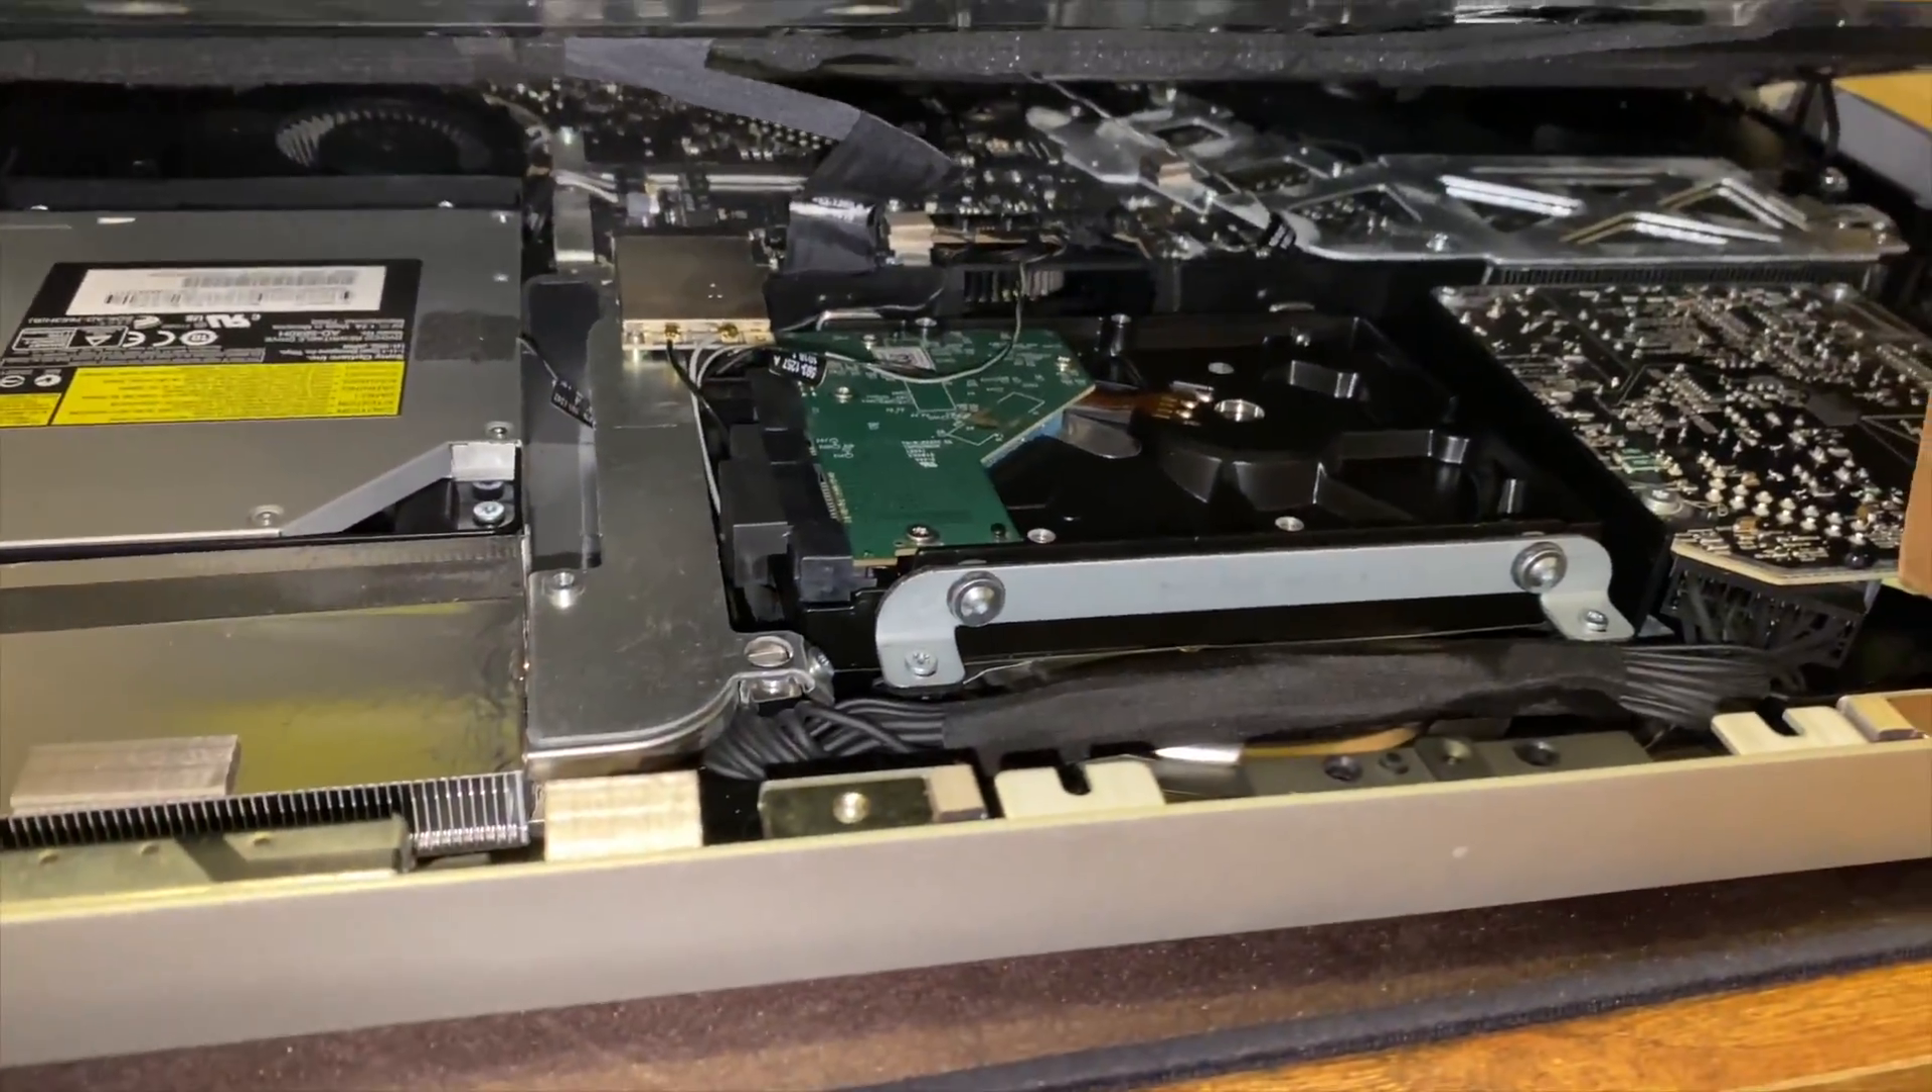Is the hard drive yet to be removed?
Yes.